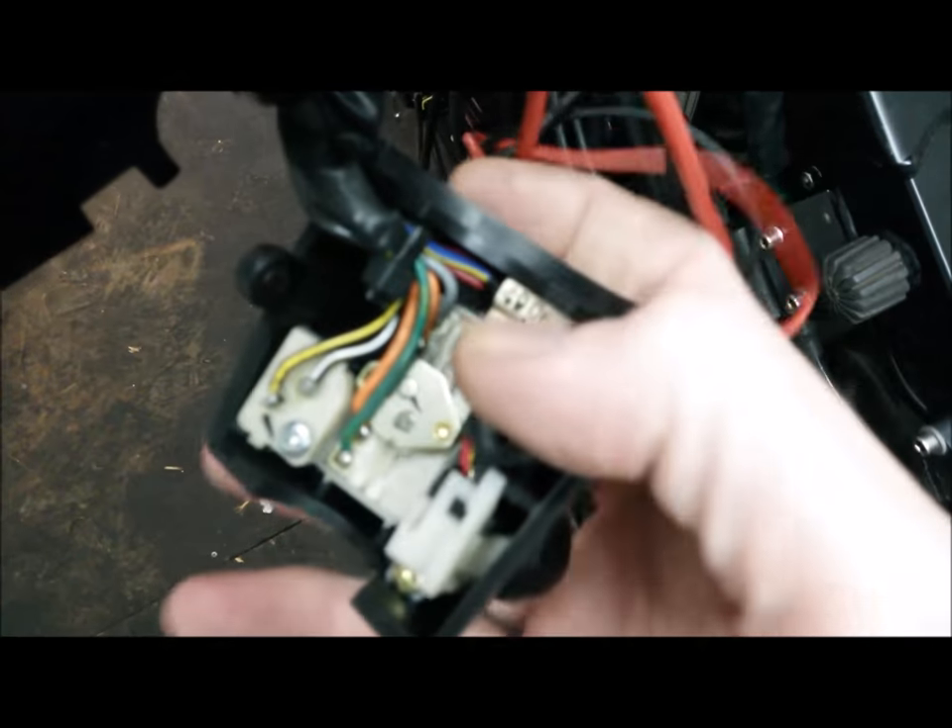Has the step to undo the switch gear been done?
Yes.